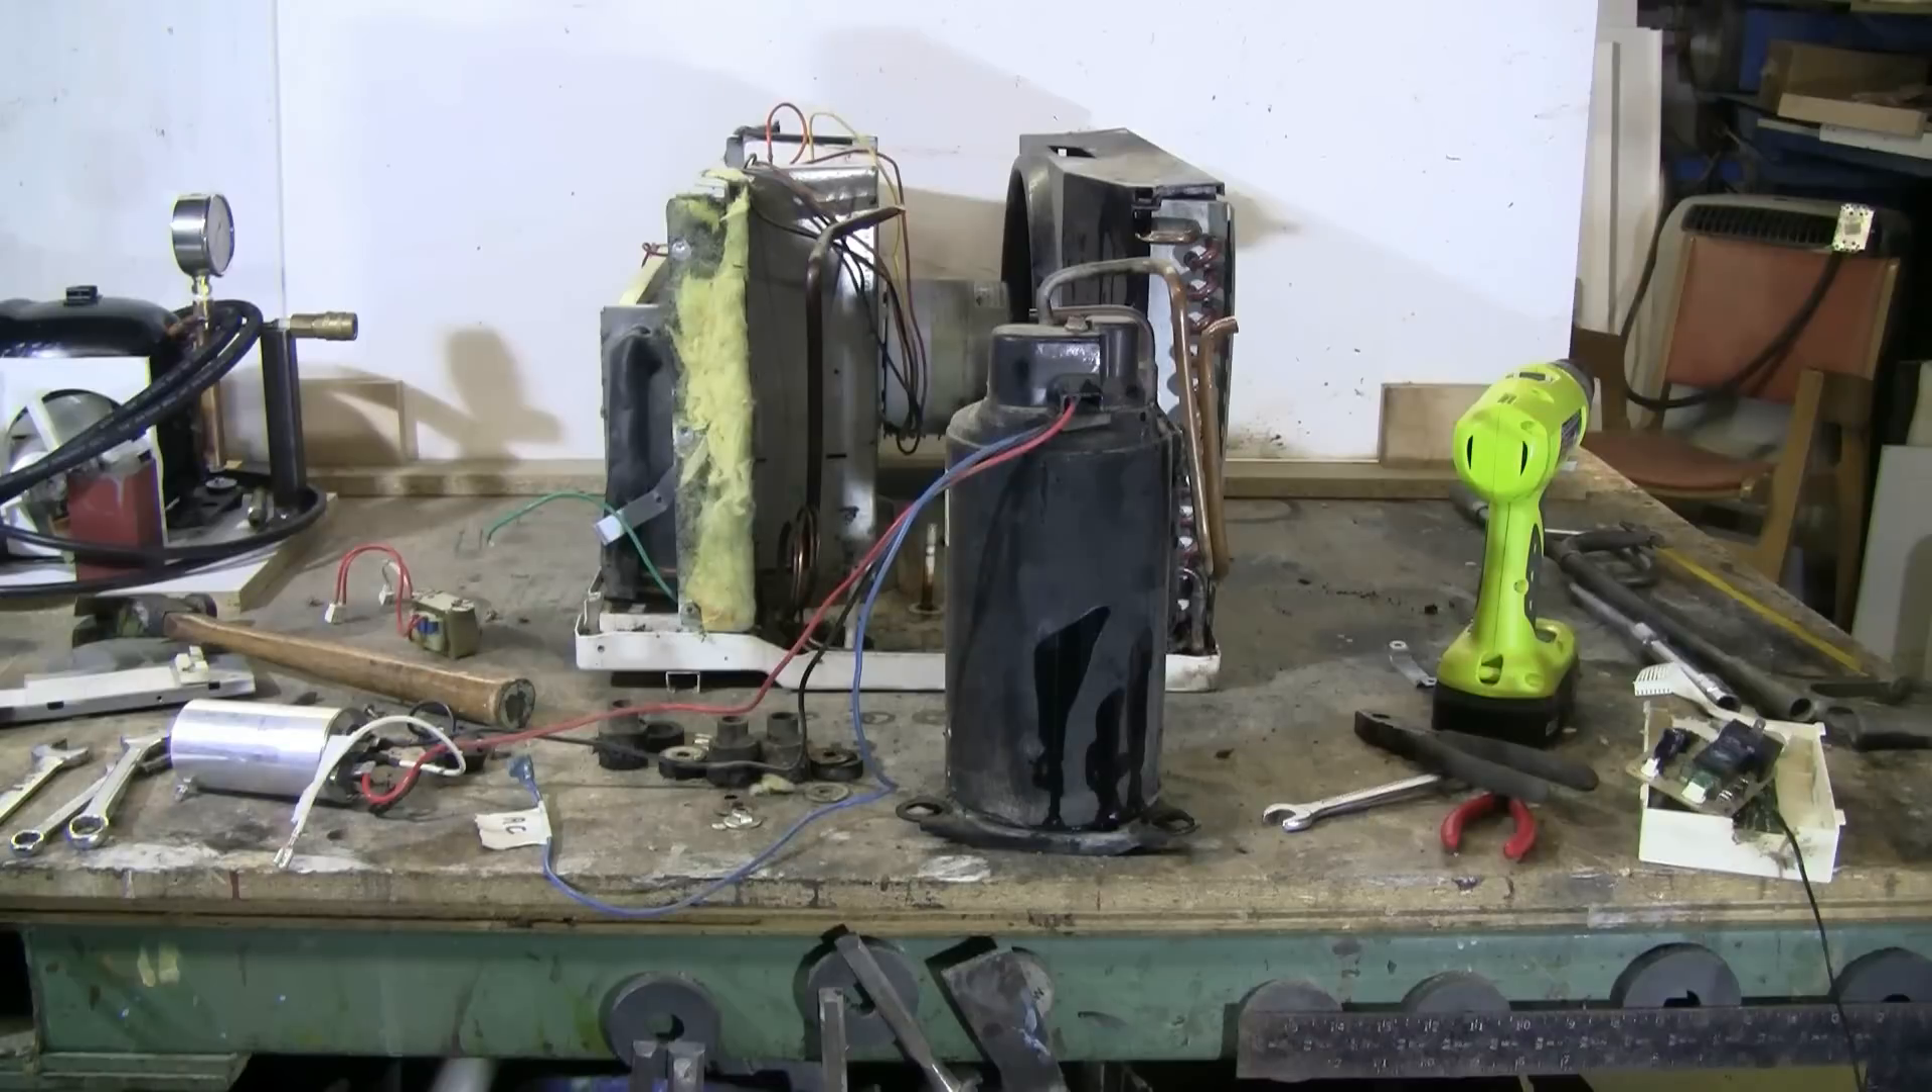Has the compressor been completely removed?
Yes.